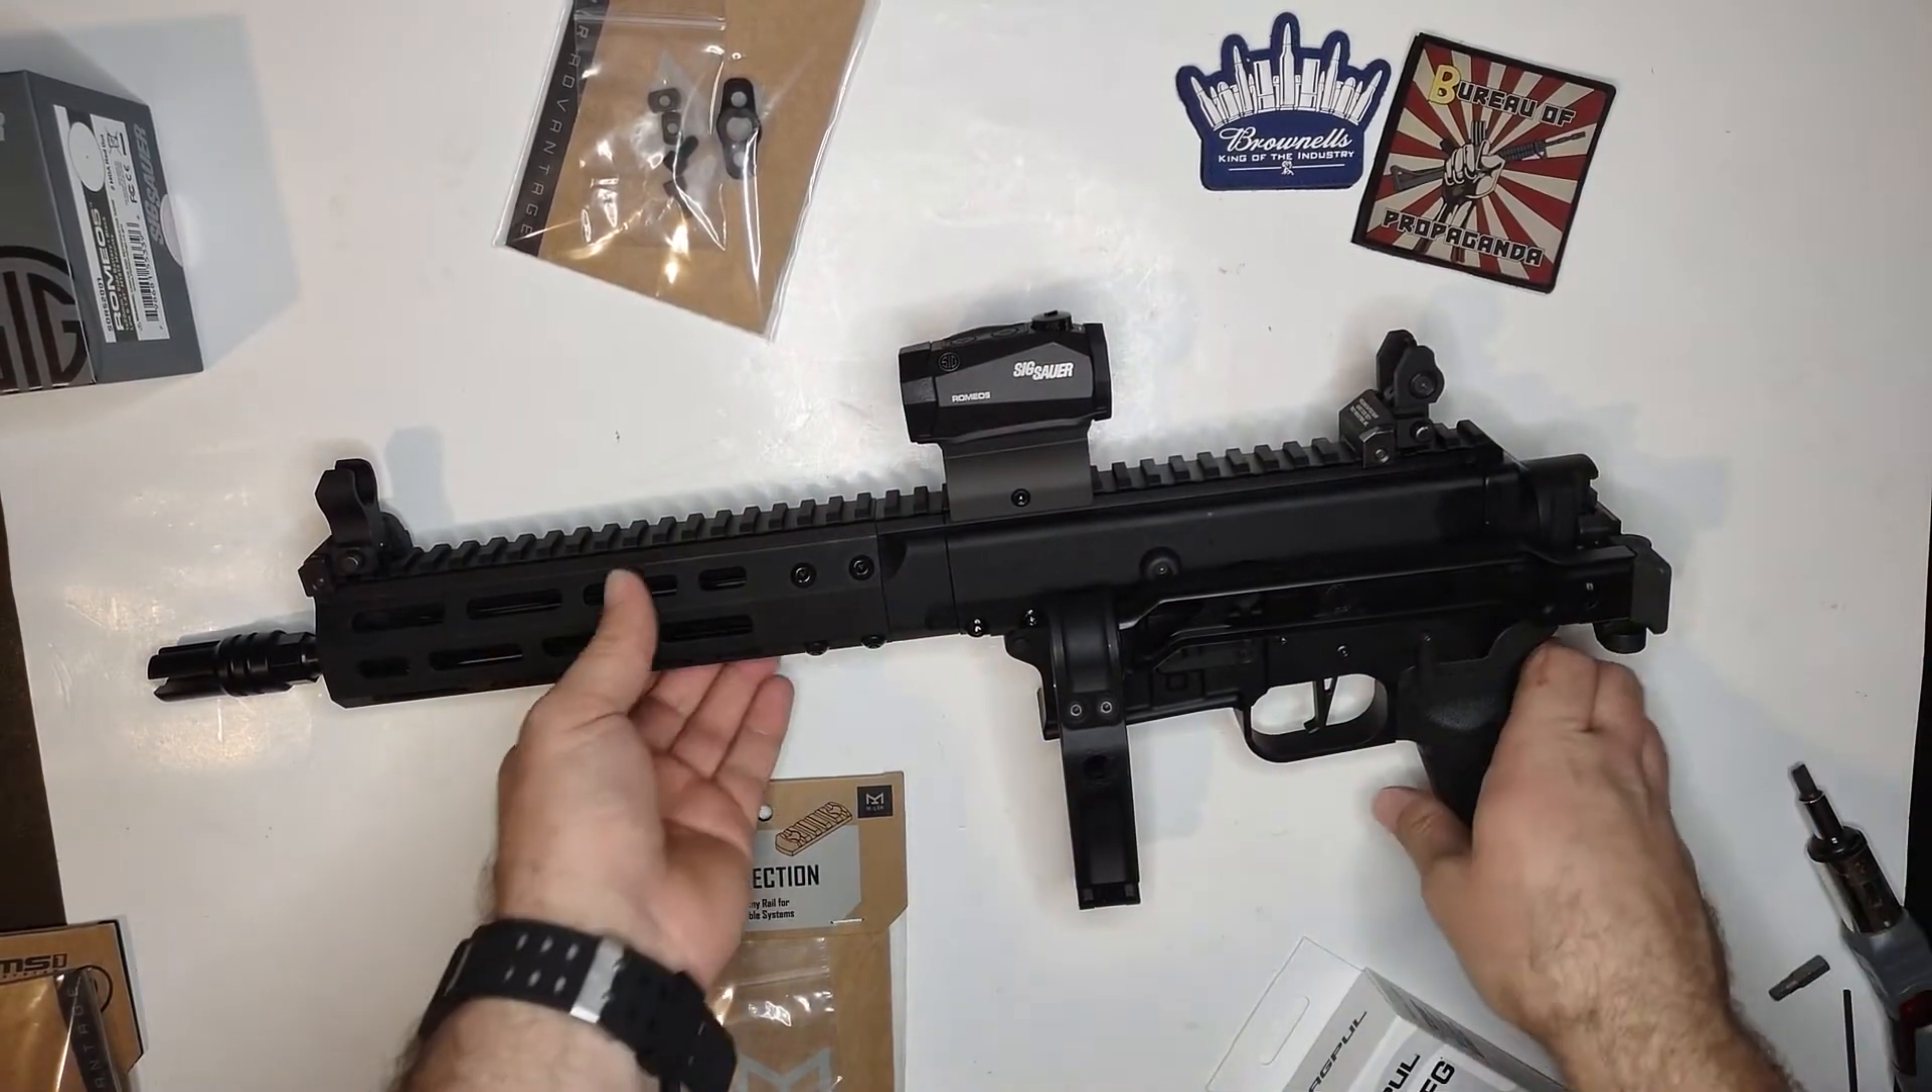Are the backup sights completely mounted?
Yes.